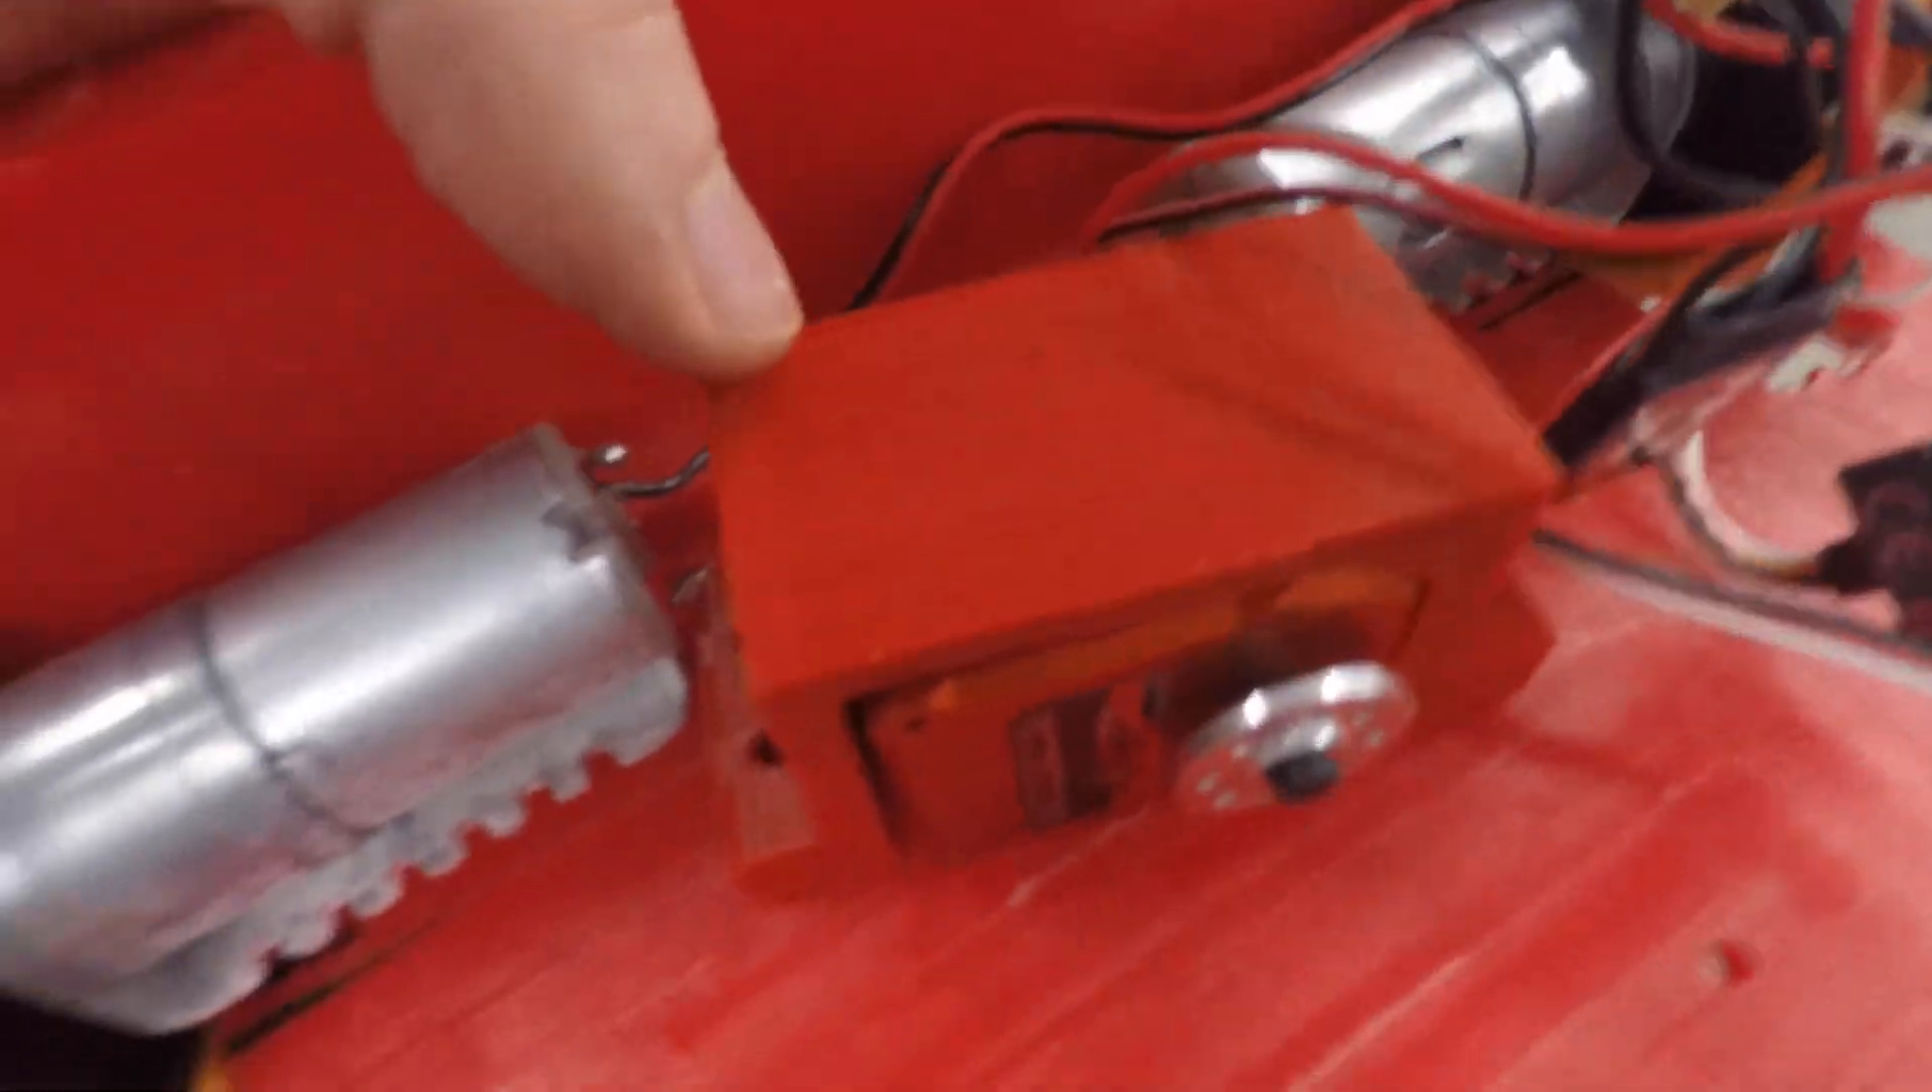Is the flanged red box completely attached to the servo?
Yes.